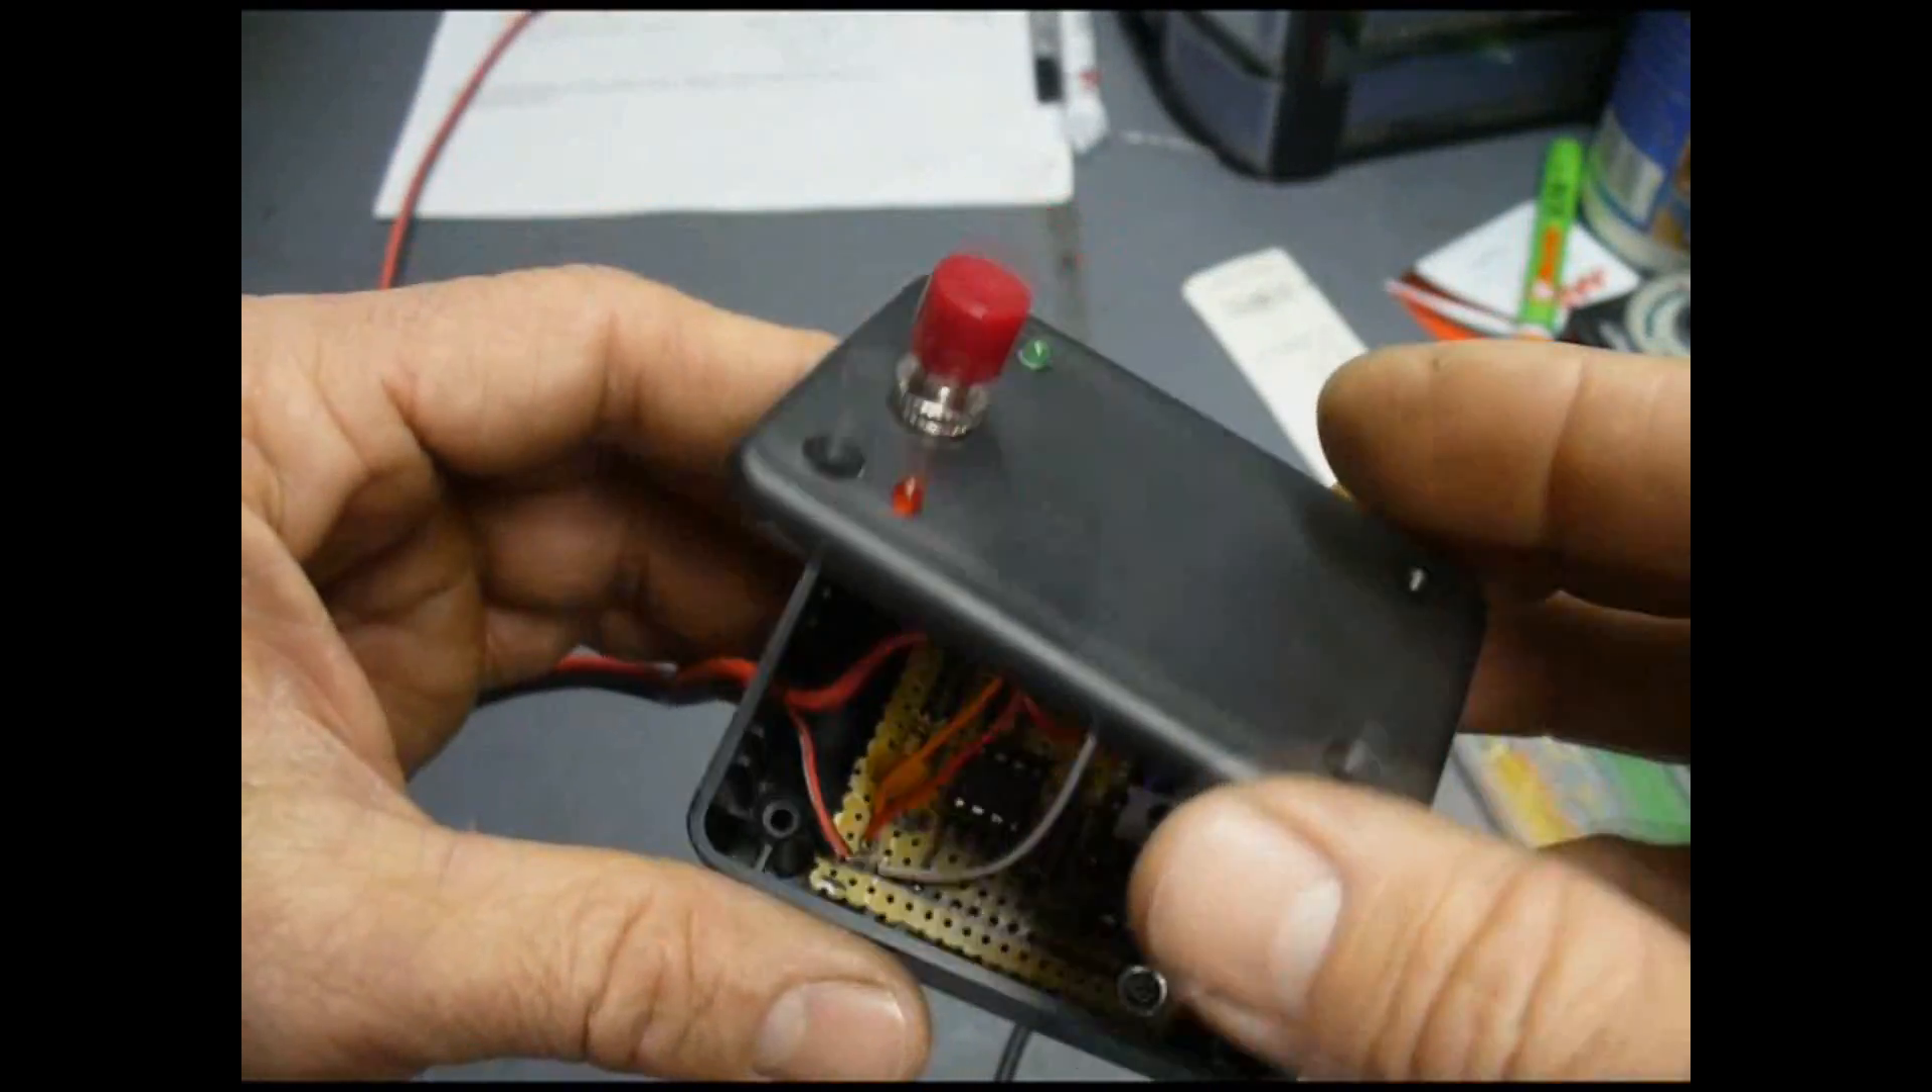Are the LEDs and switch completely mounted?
Yes.